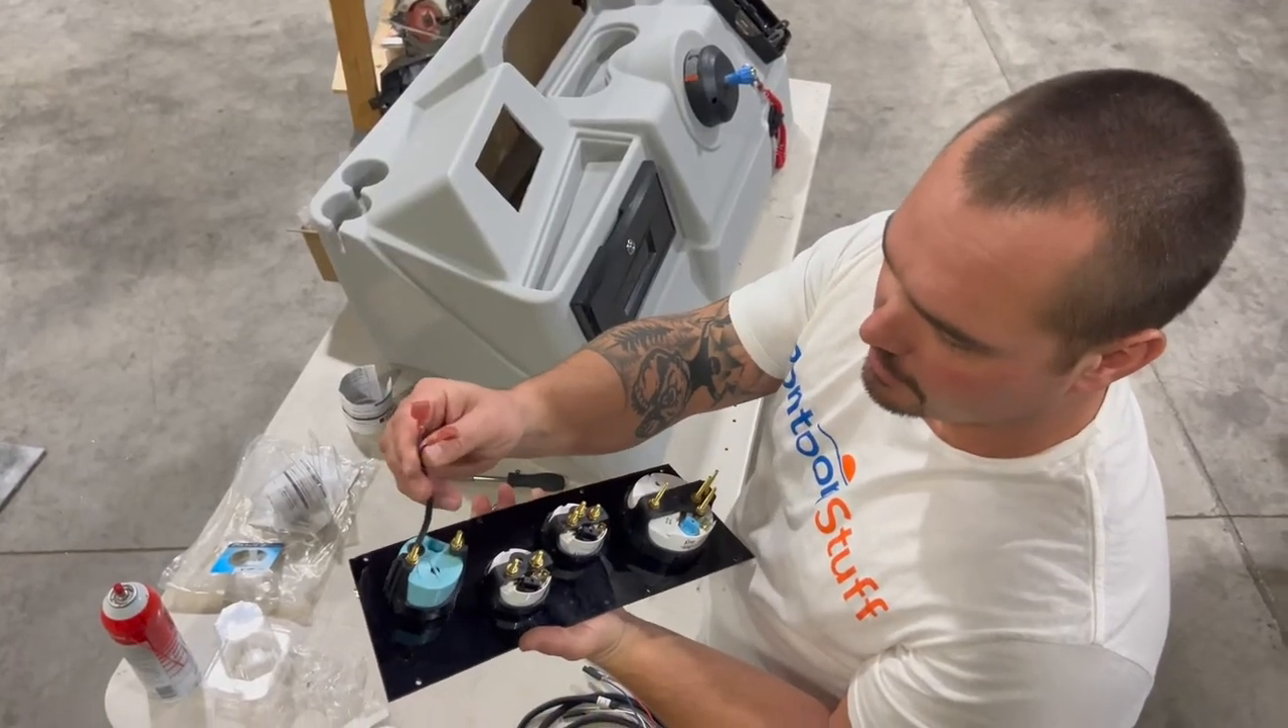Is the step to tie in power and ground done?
No.